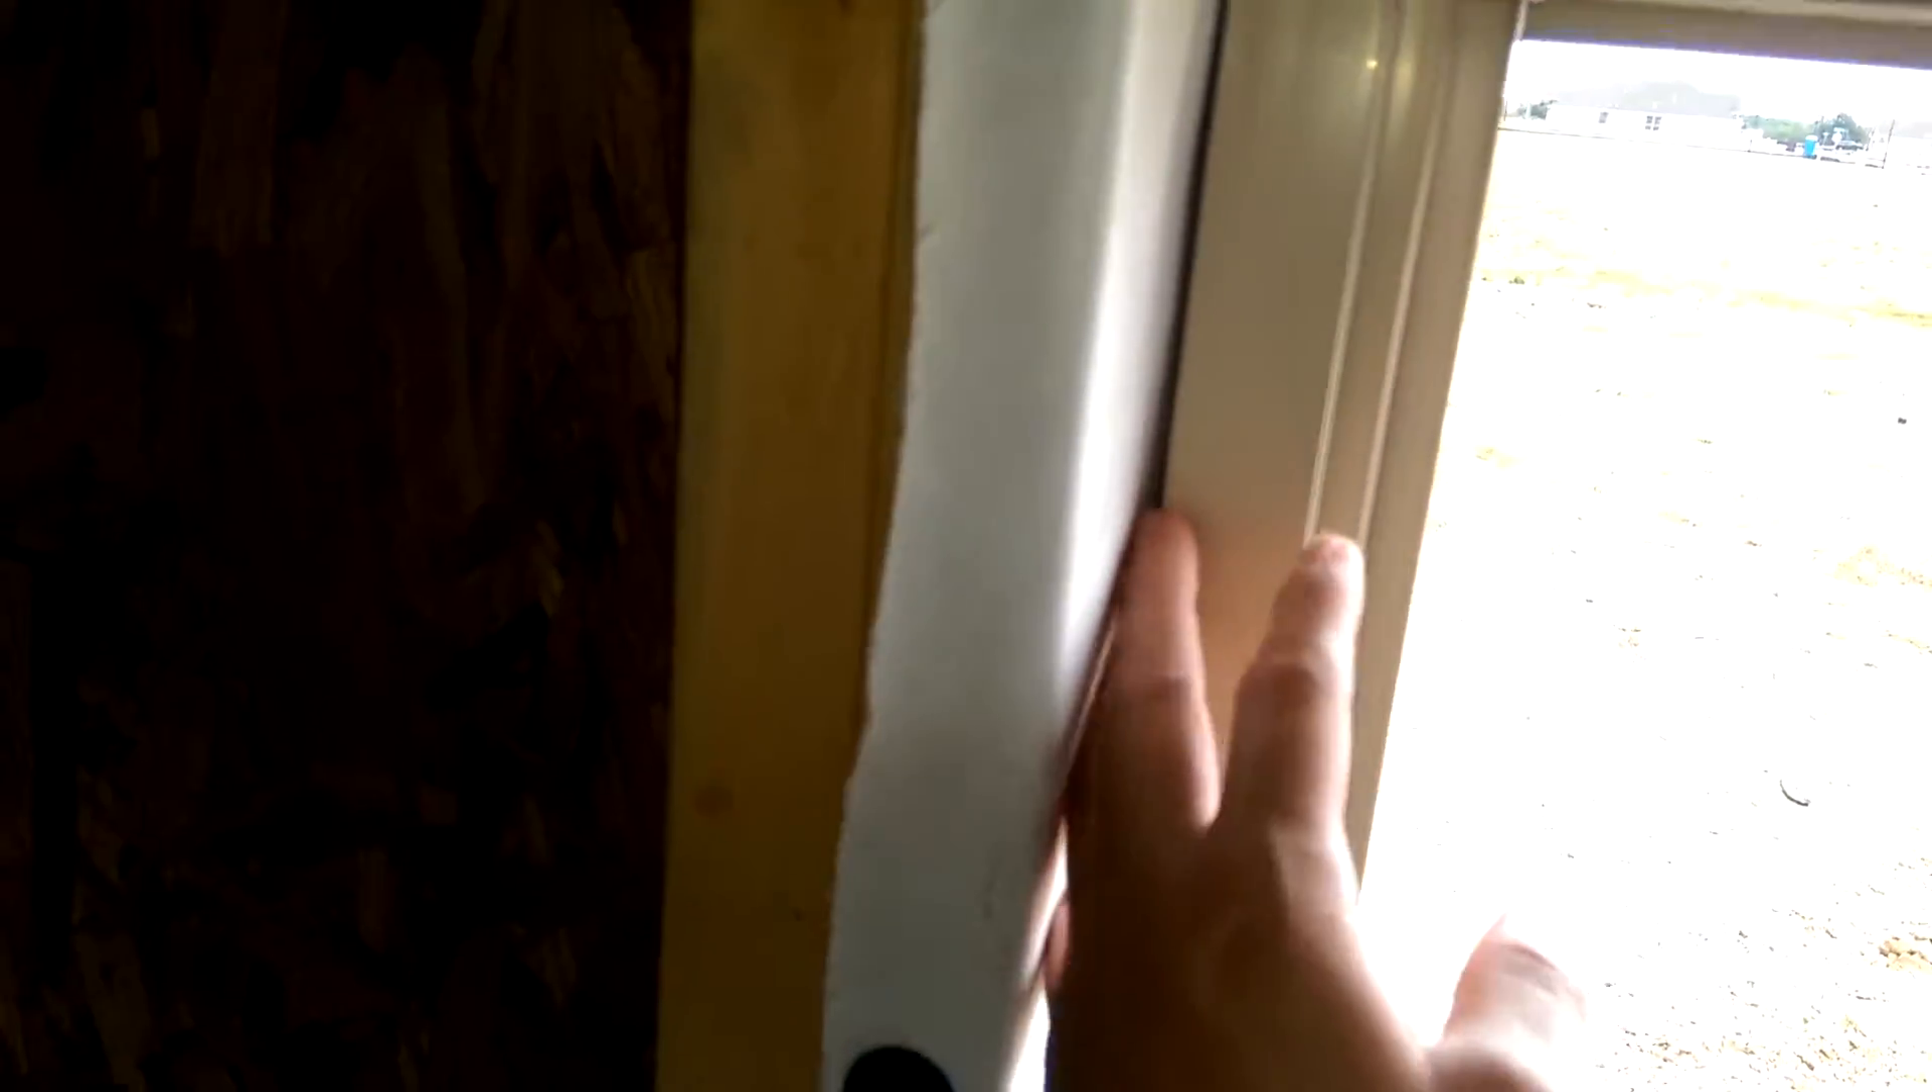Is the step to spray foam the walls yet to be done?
Yes.